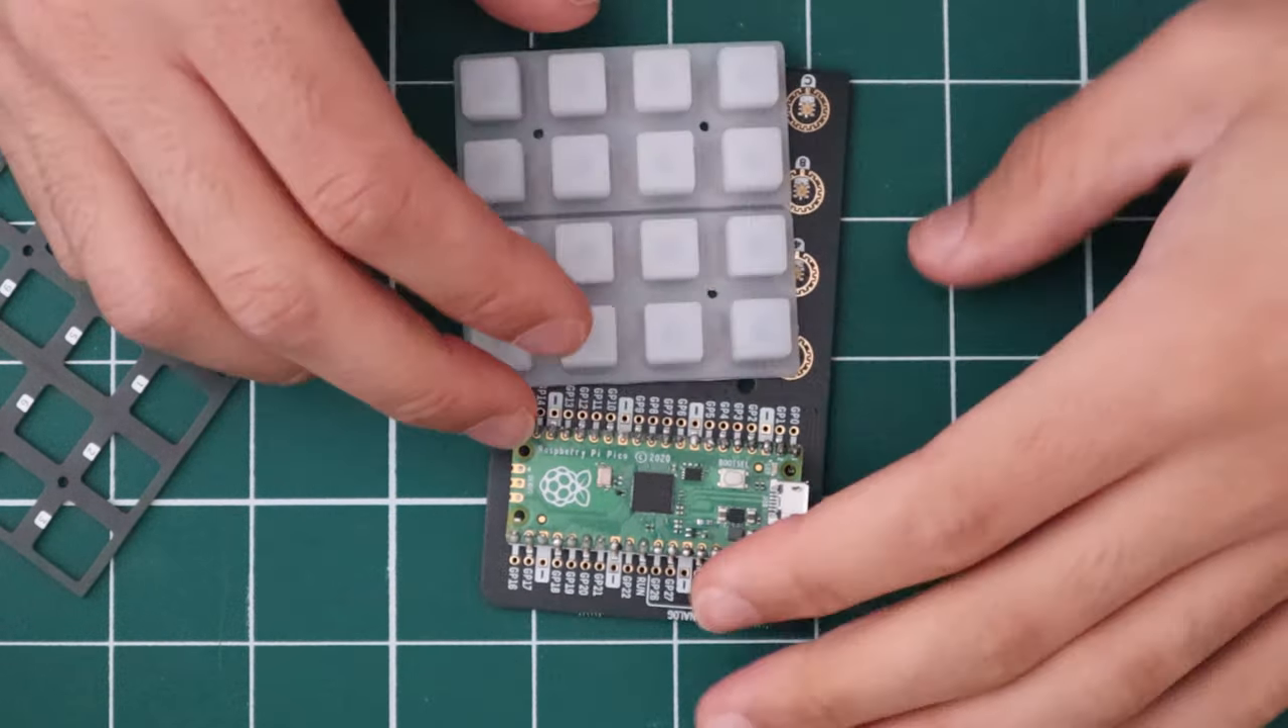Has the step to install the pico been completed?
Yes.